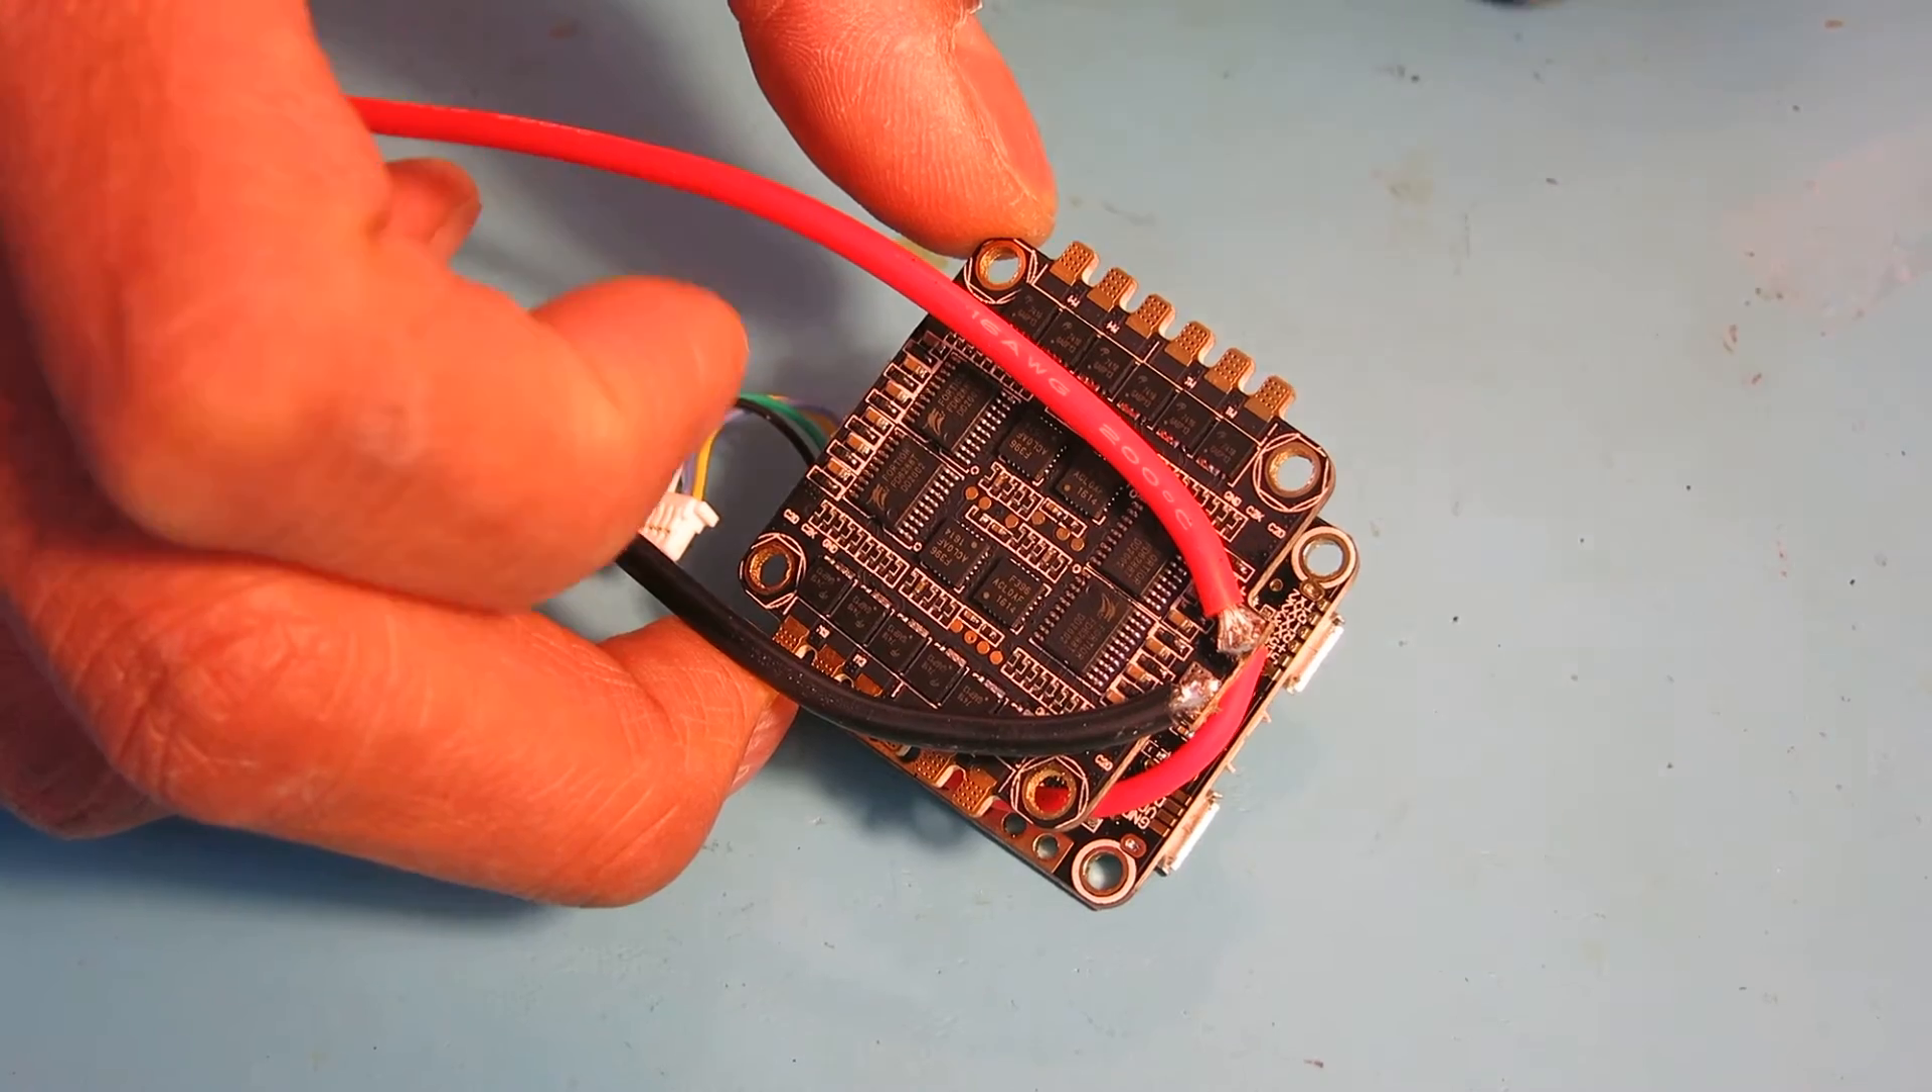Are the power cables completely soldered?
Yes.